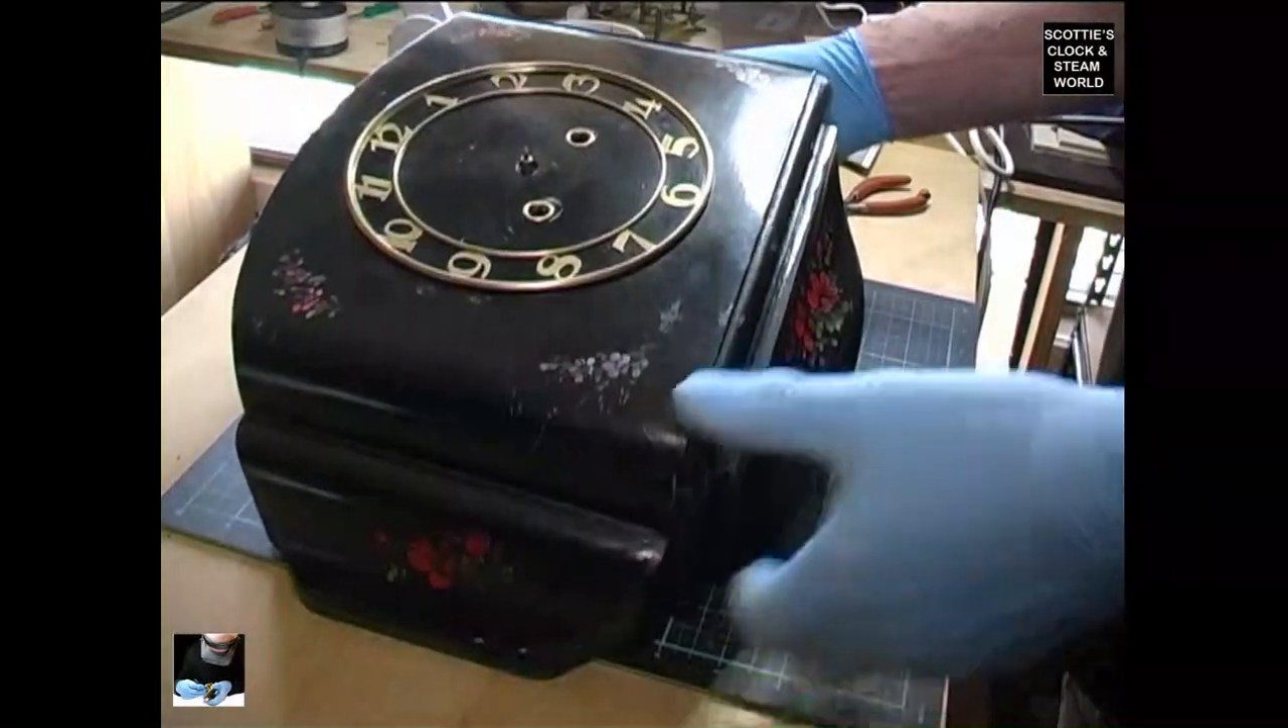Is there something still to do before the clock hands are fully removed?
No.